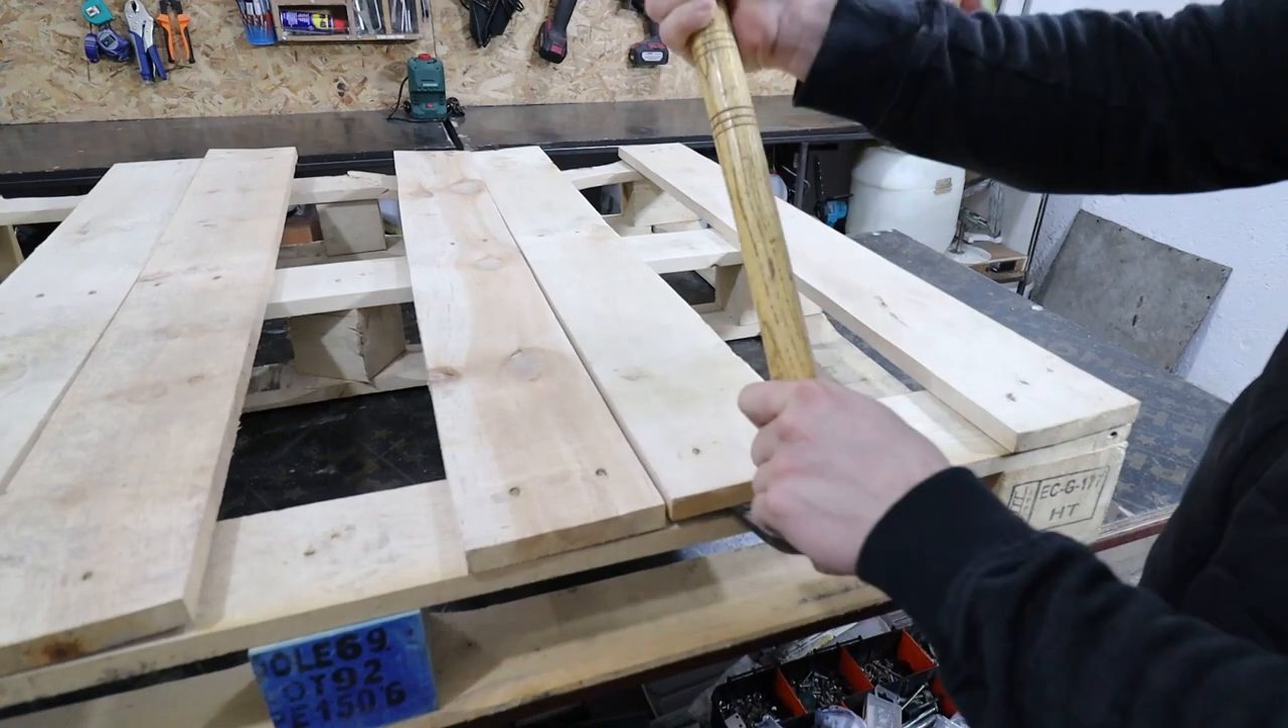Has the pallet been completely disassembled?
No.